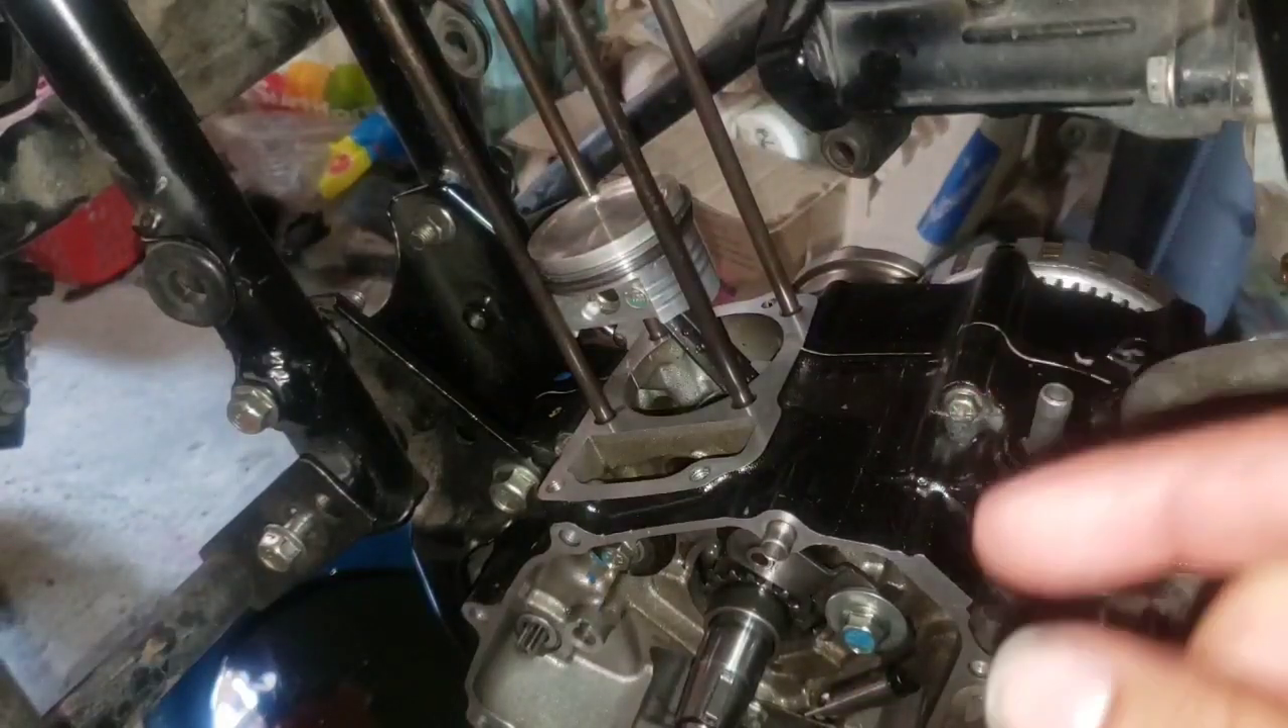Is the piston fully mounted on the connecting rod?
Yes.